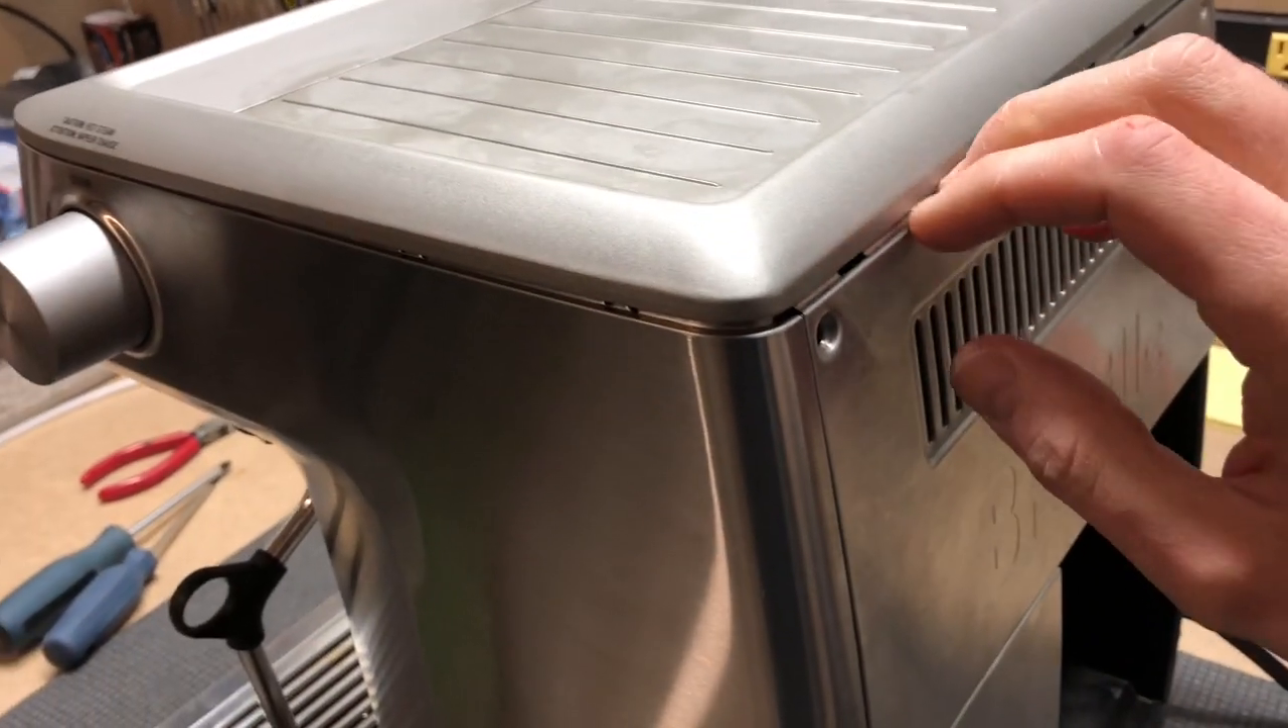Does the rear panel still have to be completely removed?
Yes.